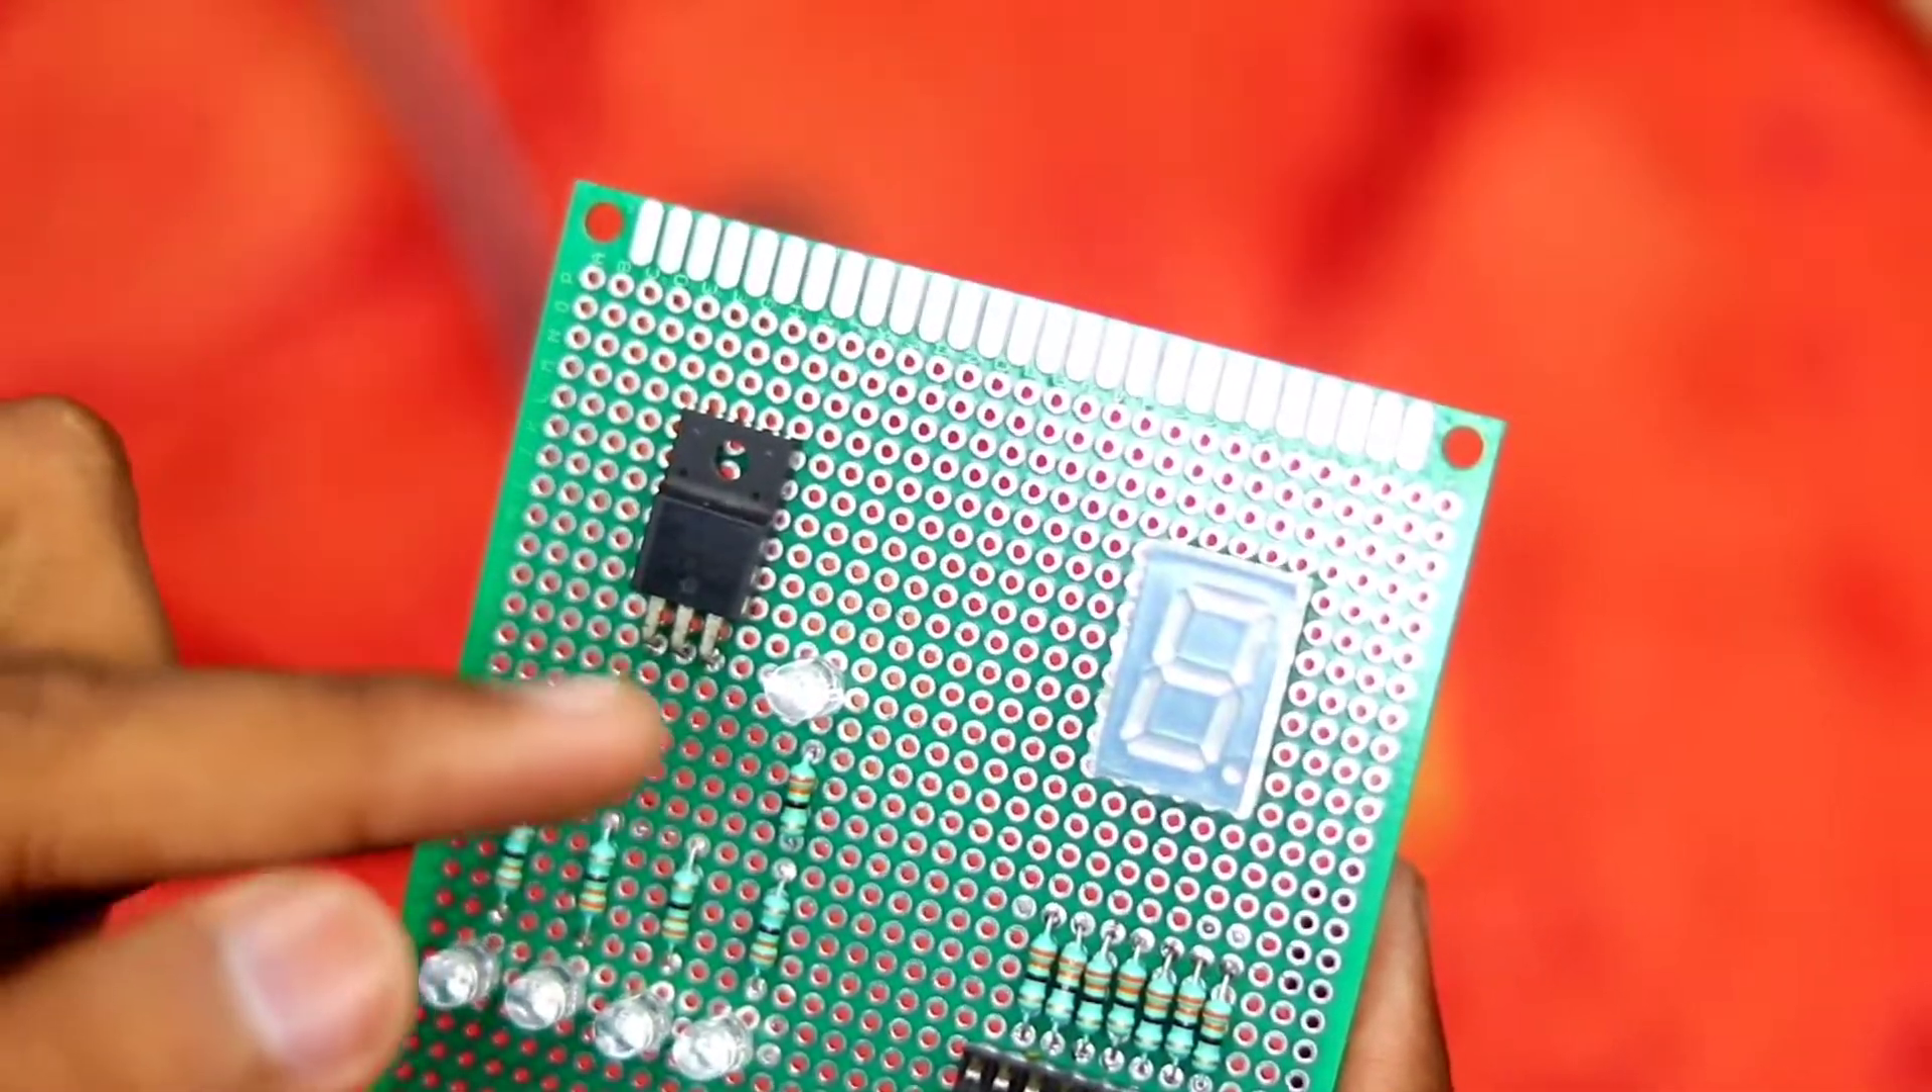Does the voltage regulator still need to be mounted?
No.